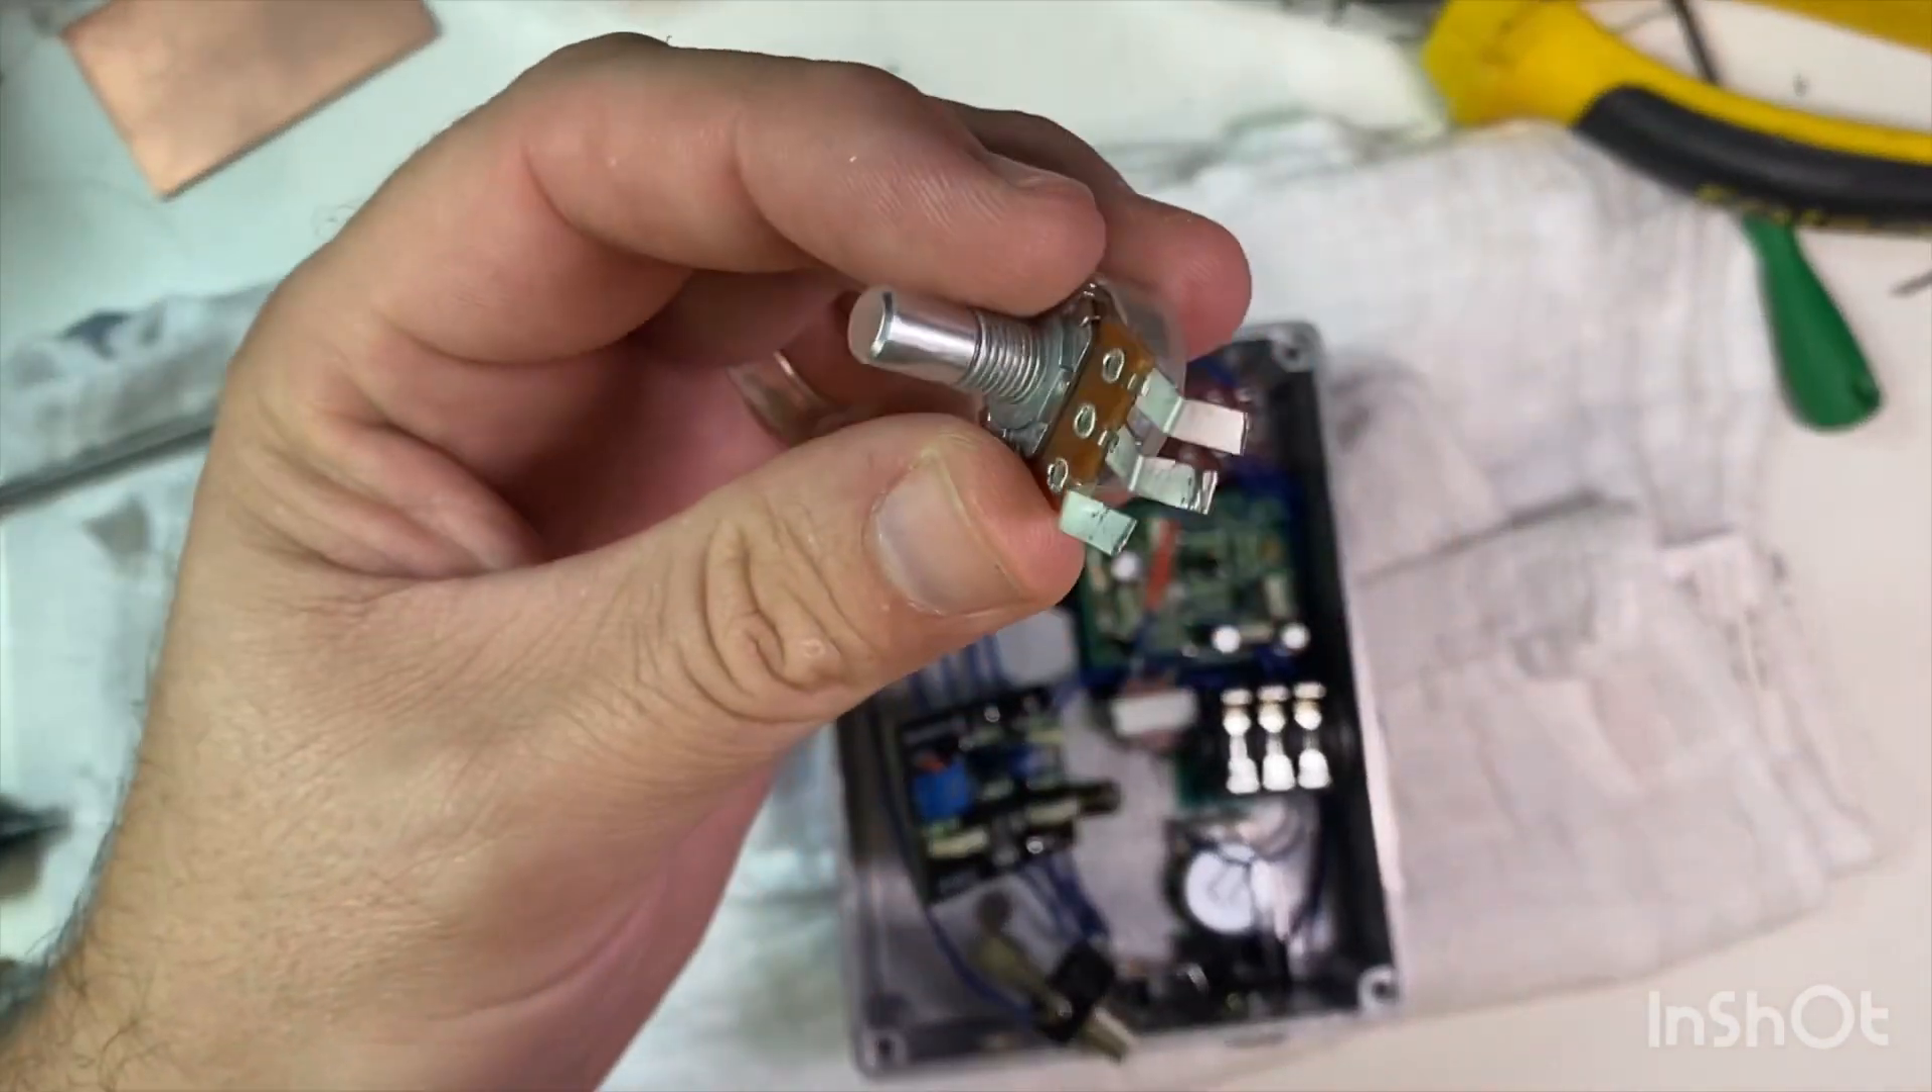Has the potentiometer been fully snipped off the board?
Yes.